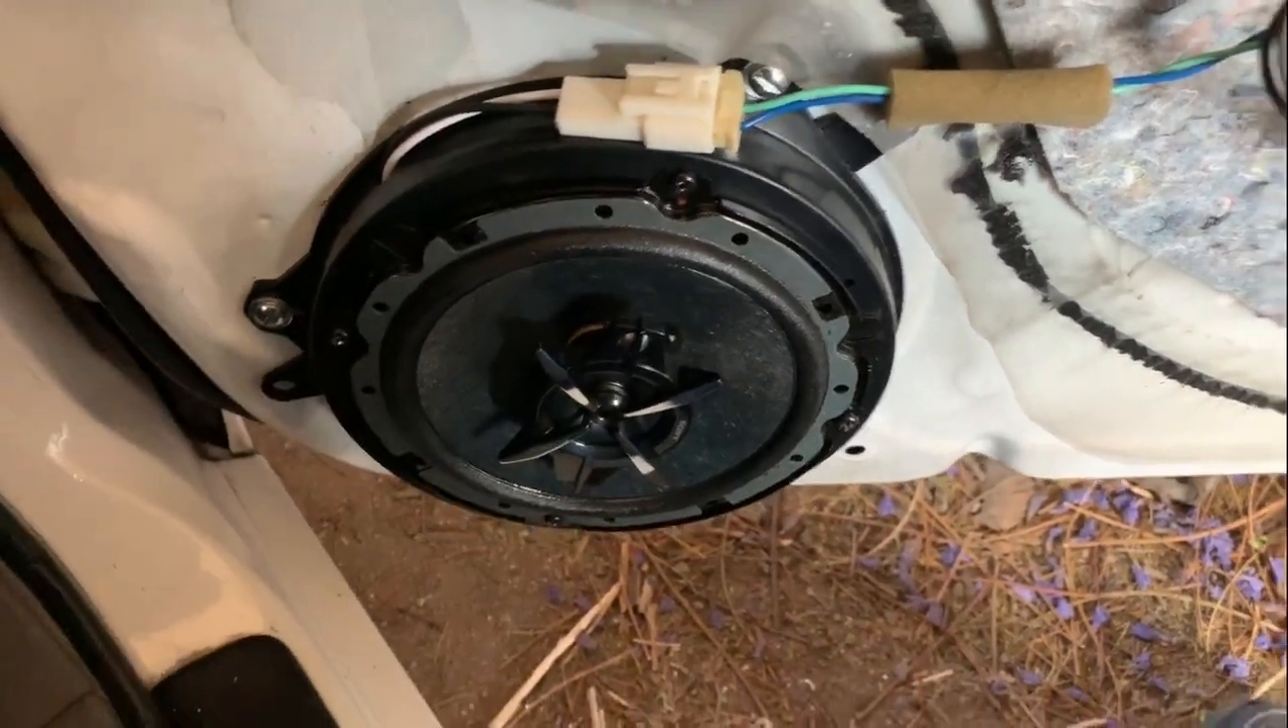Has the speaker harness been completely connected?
Yes.